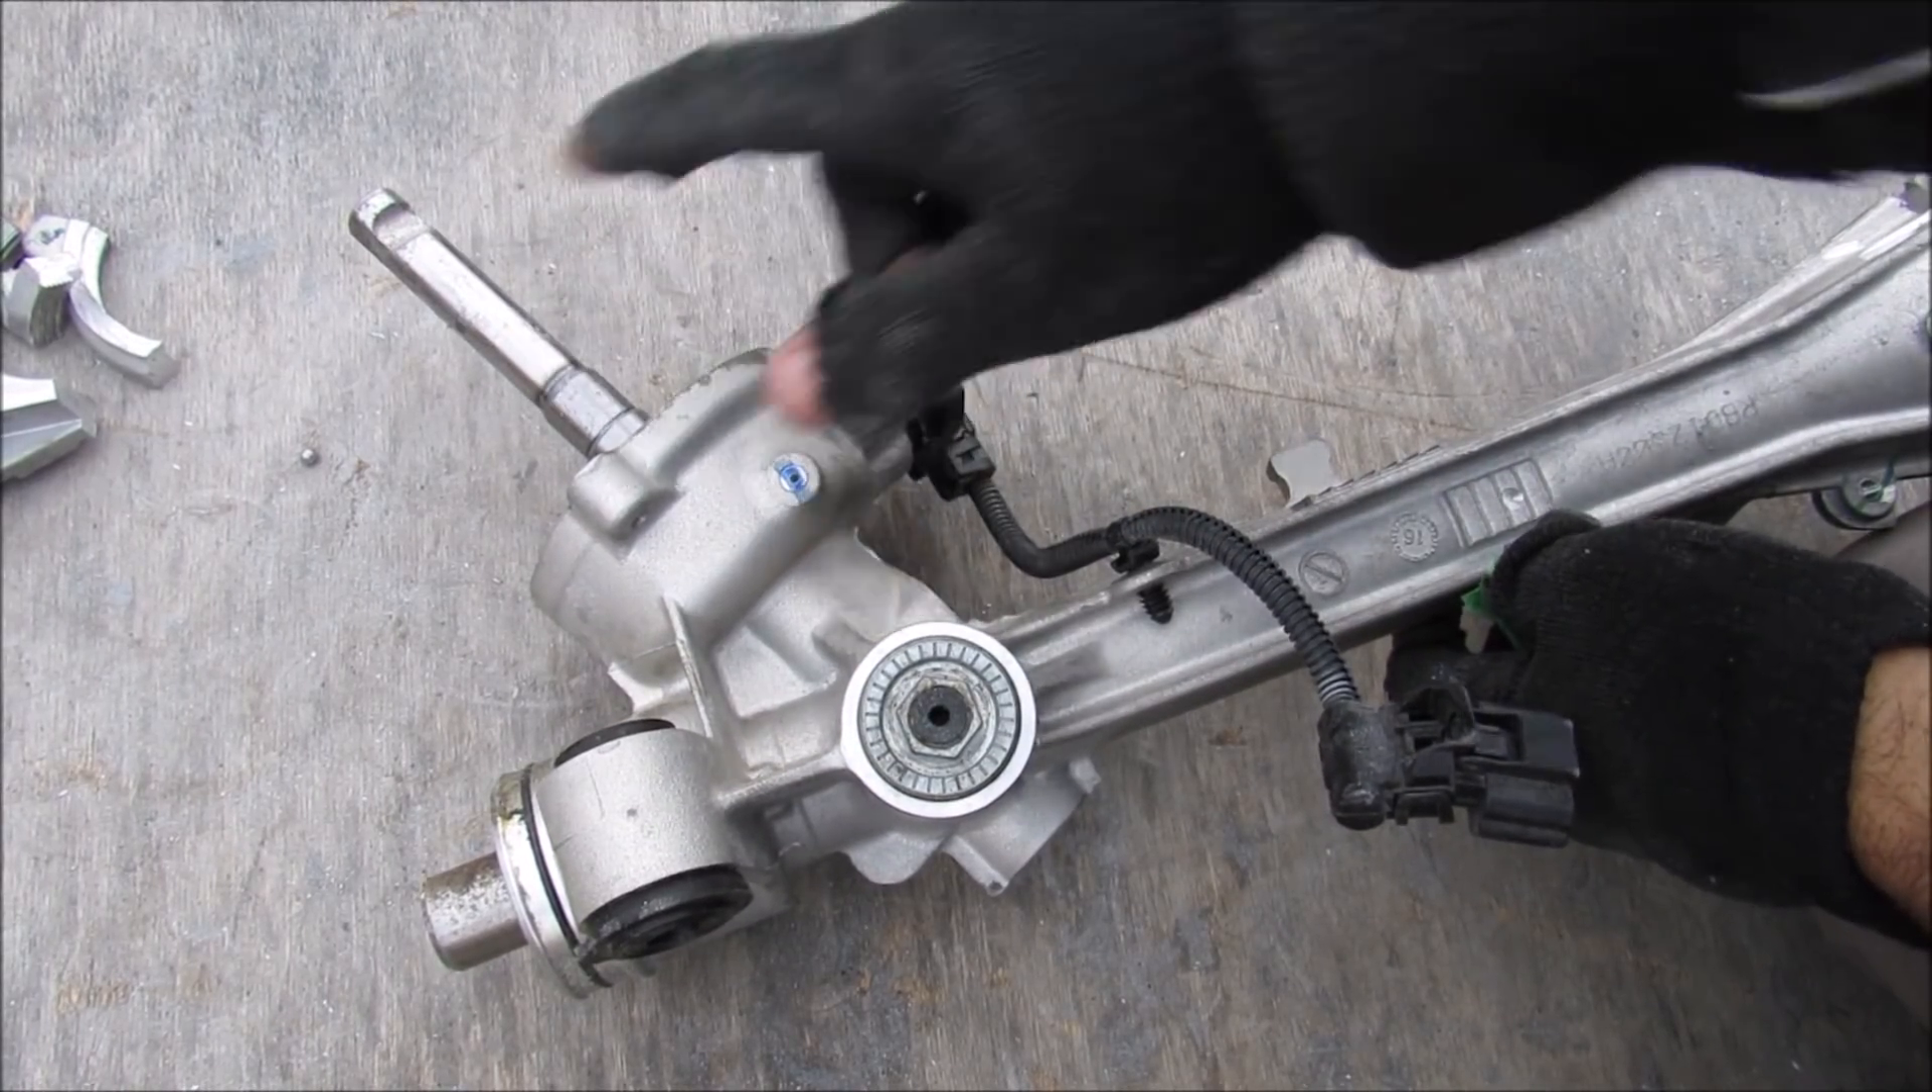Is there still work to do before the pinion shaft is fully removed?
Yes.